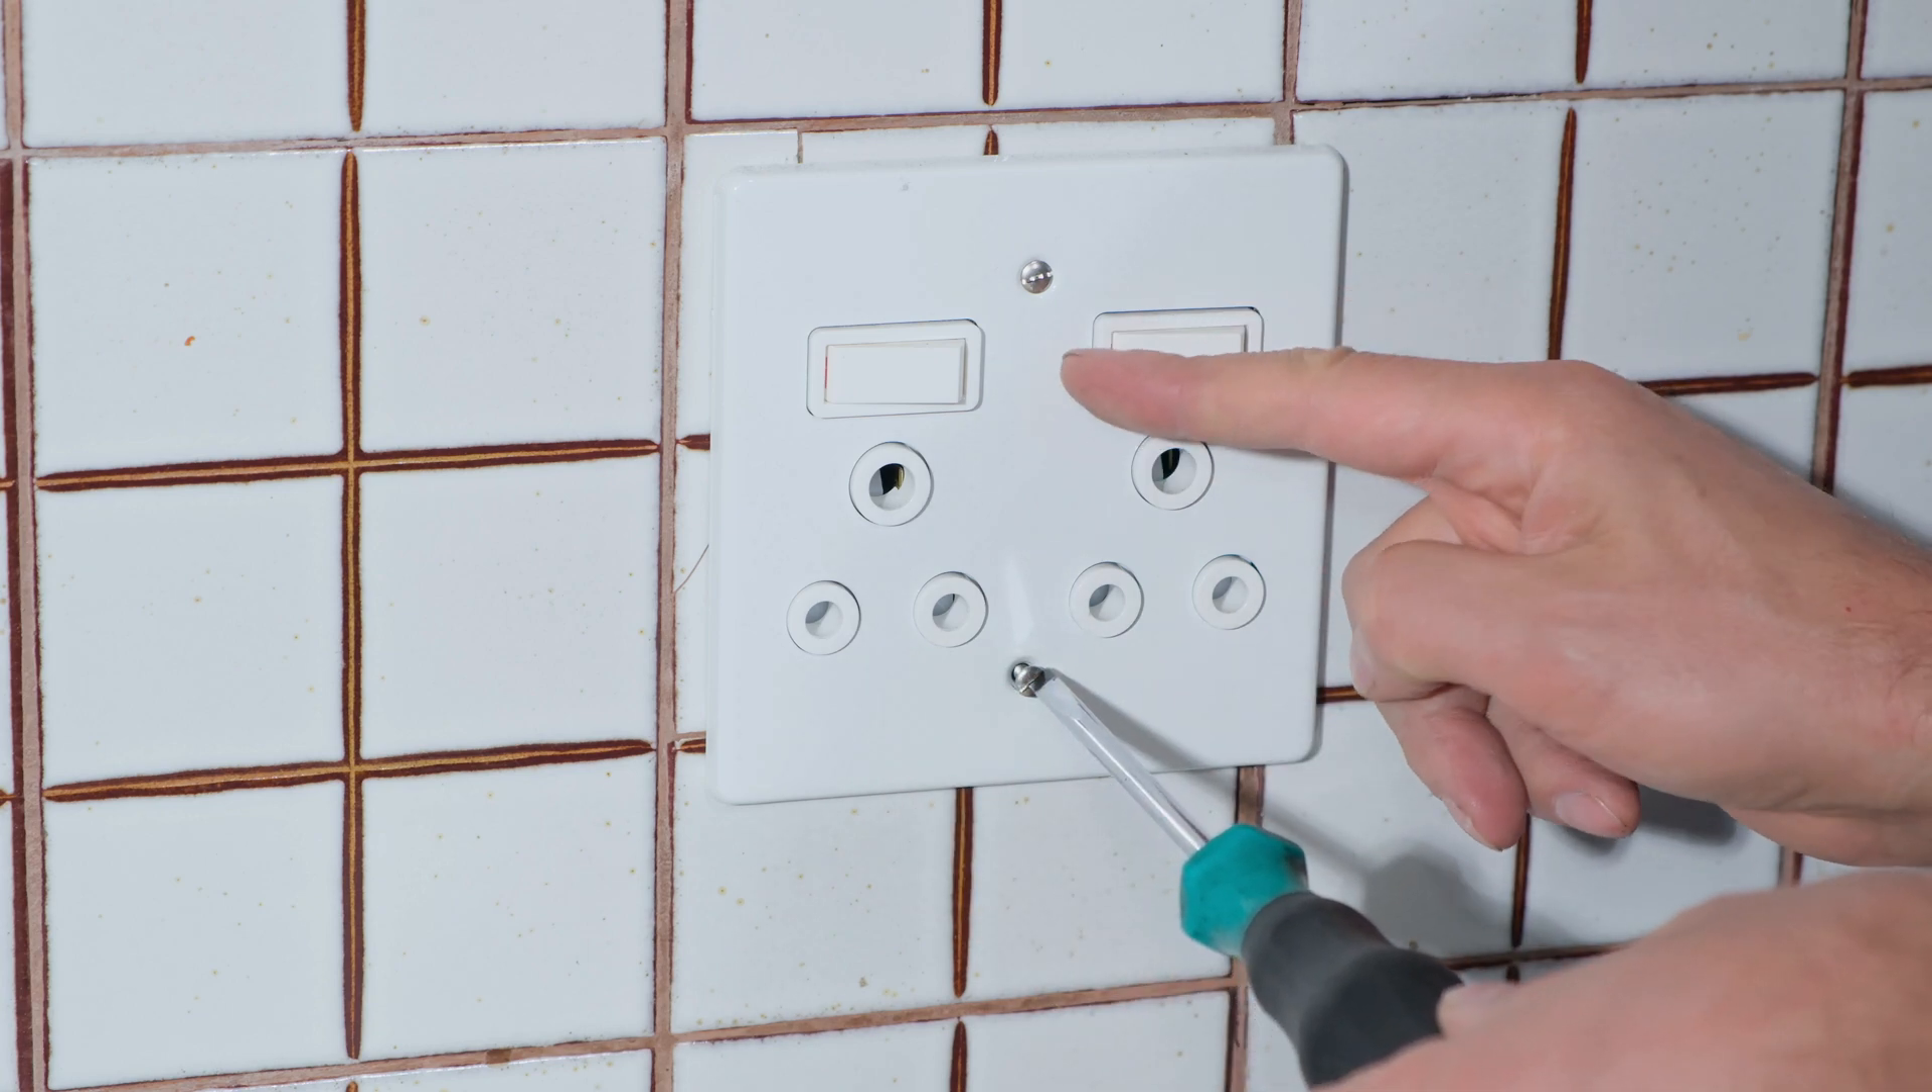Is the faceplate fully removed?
No.